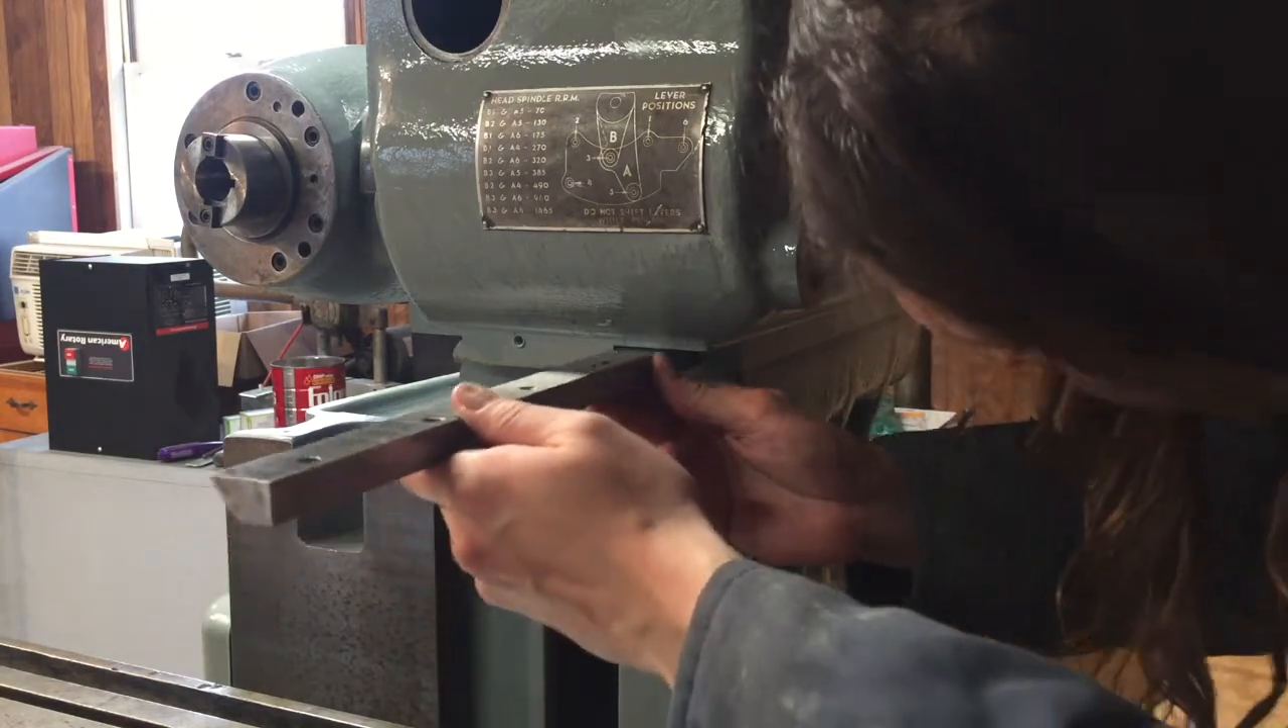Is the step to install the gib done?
No.